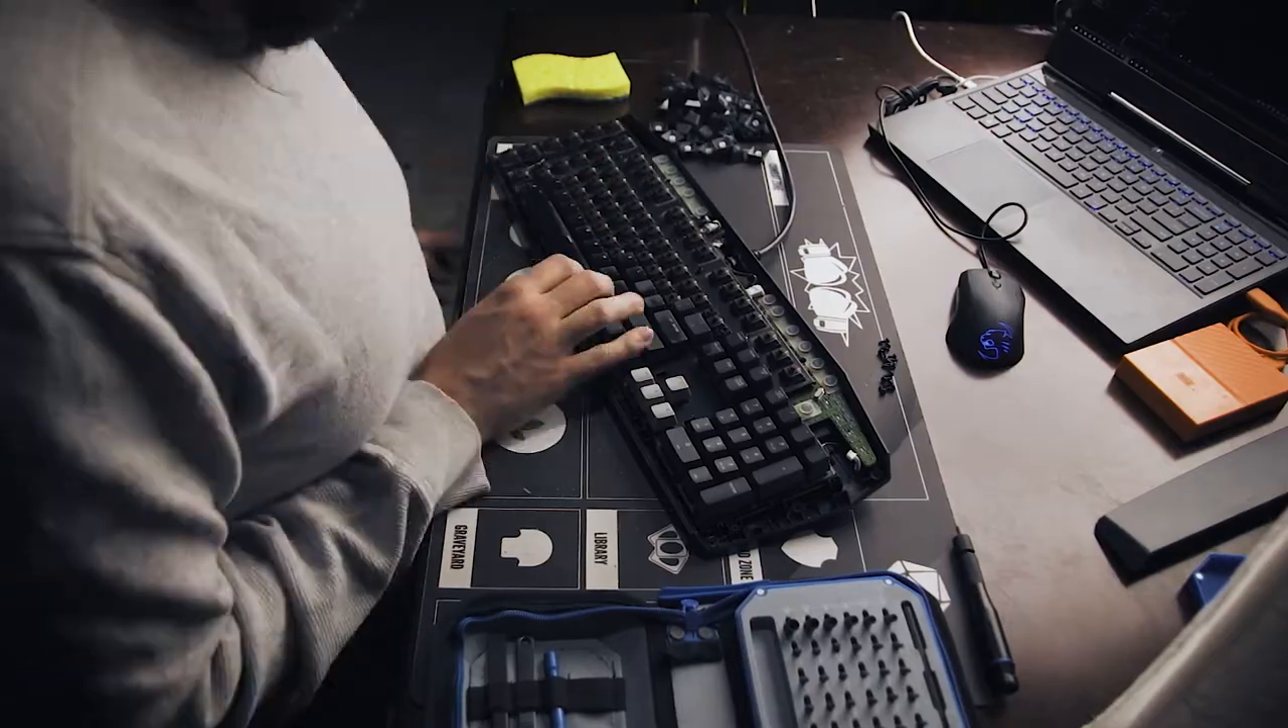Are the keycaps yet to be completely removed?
Yes.